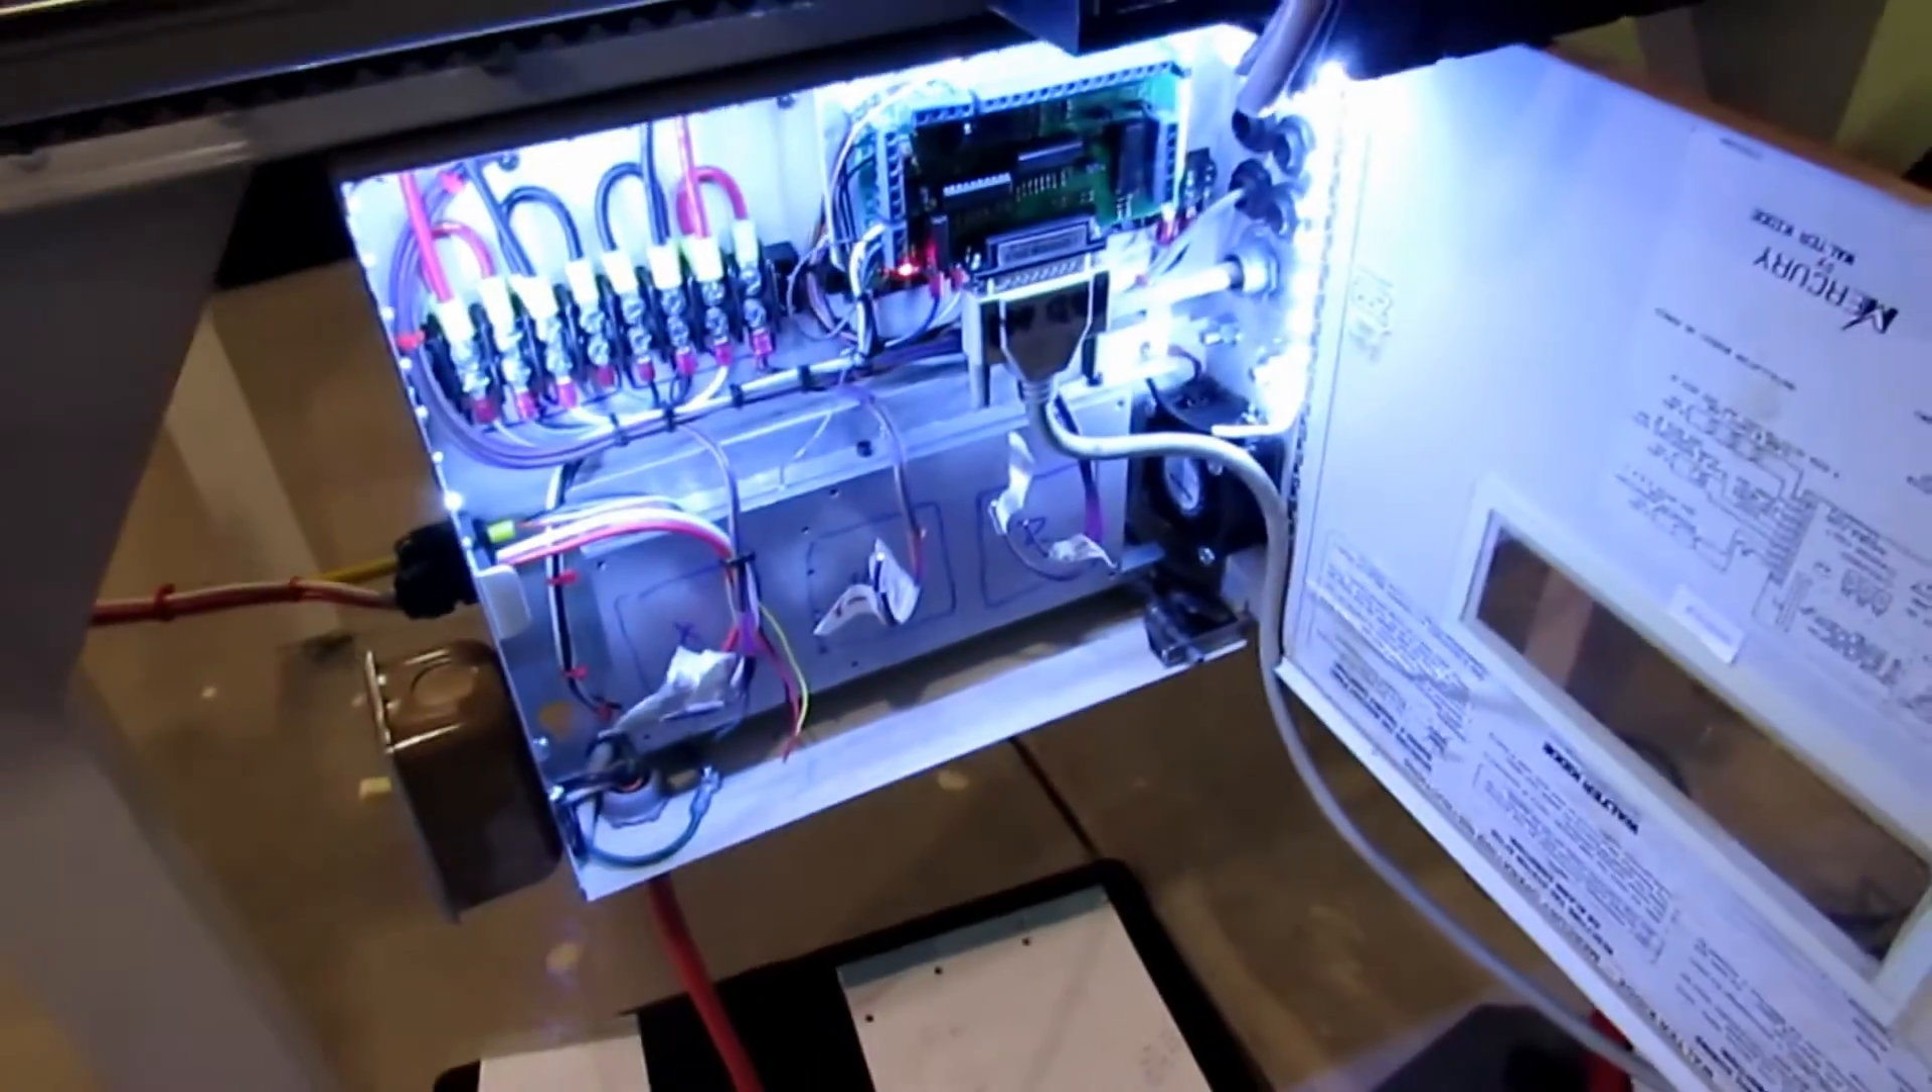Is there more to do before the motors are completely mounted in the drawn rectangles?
Yes.